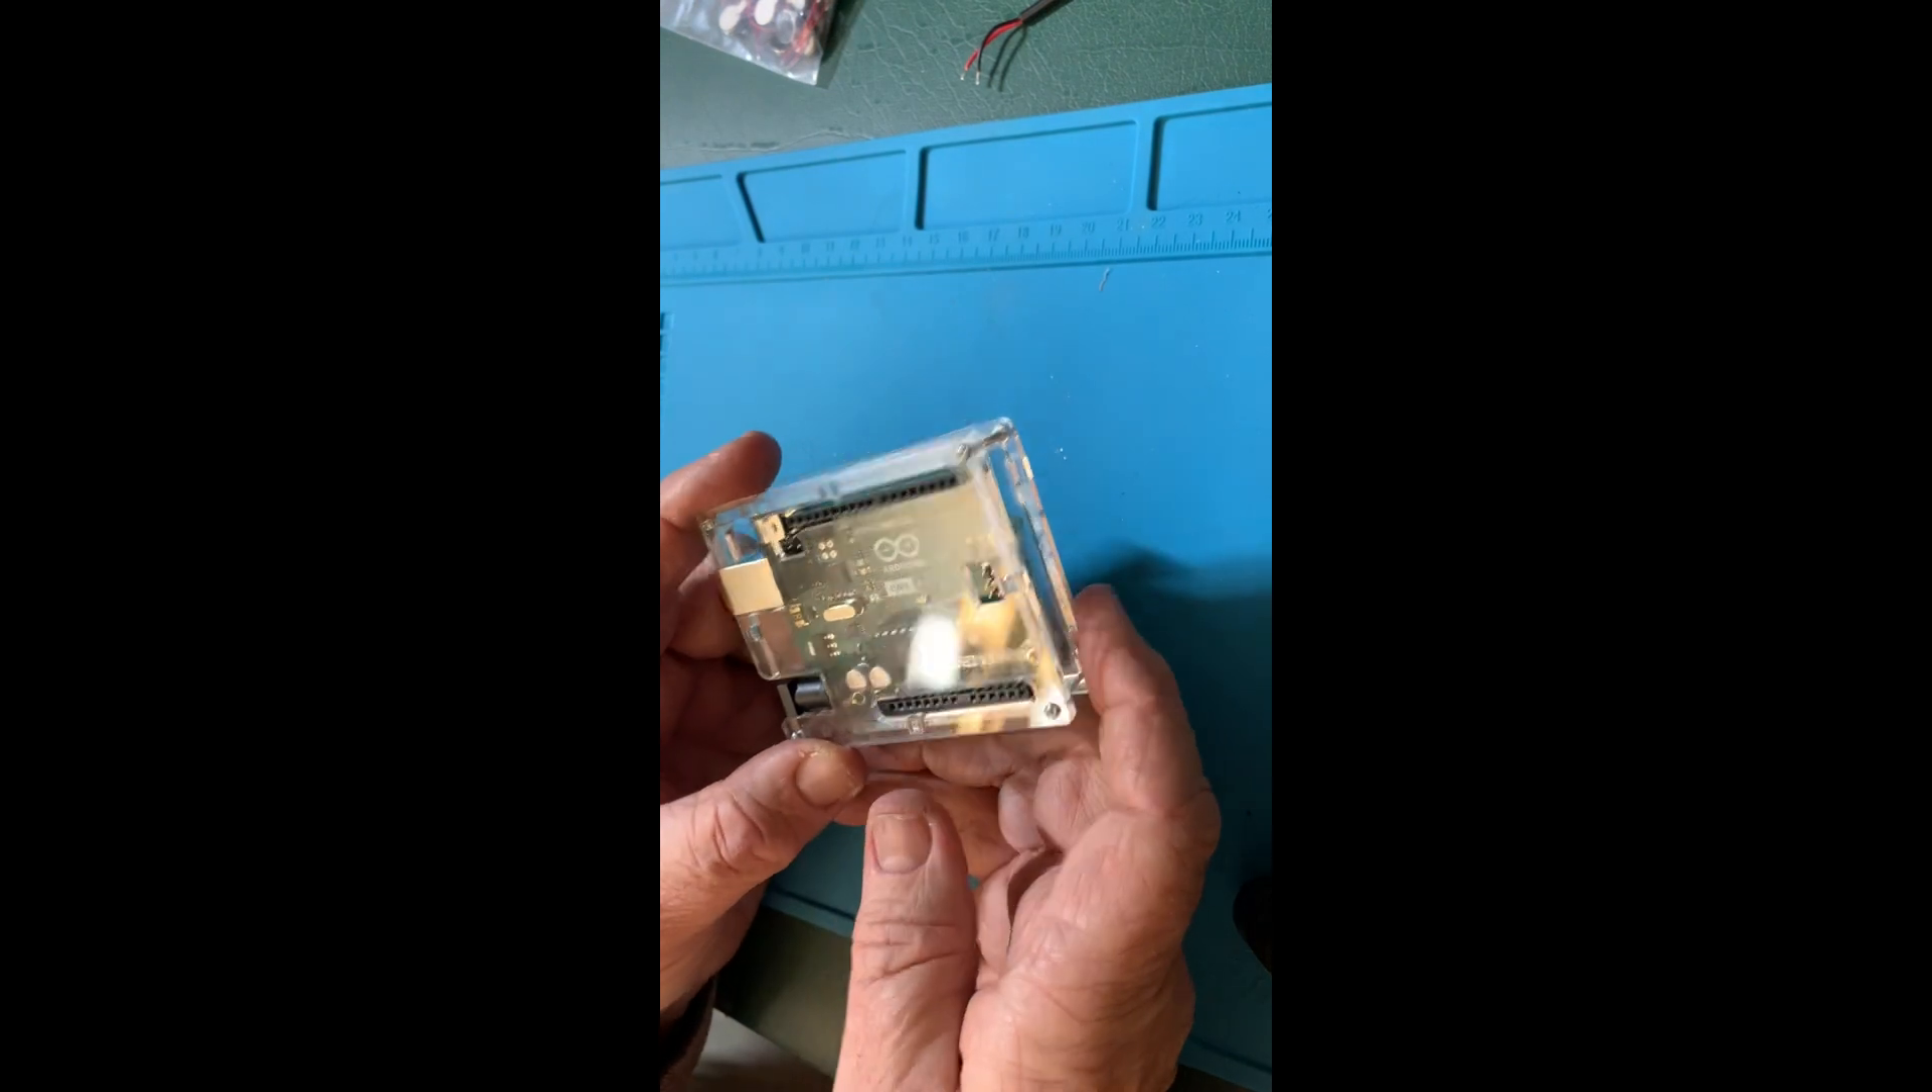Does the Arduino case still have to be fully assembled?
No.